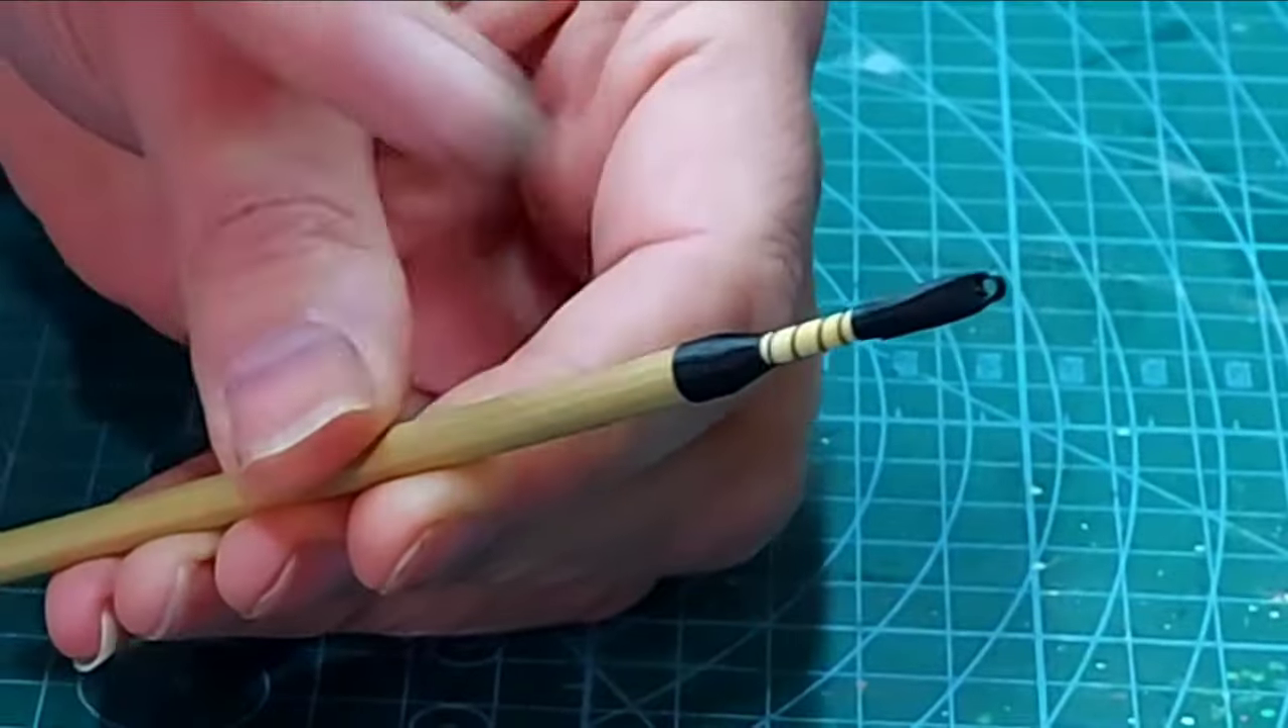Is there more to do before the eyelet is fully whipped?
No.